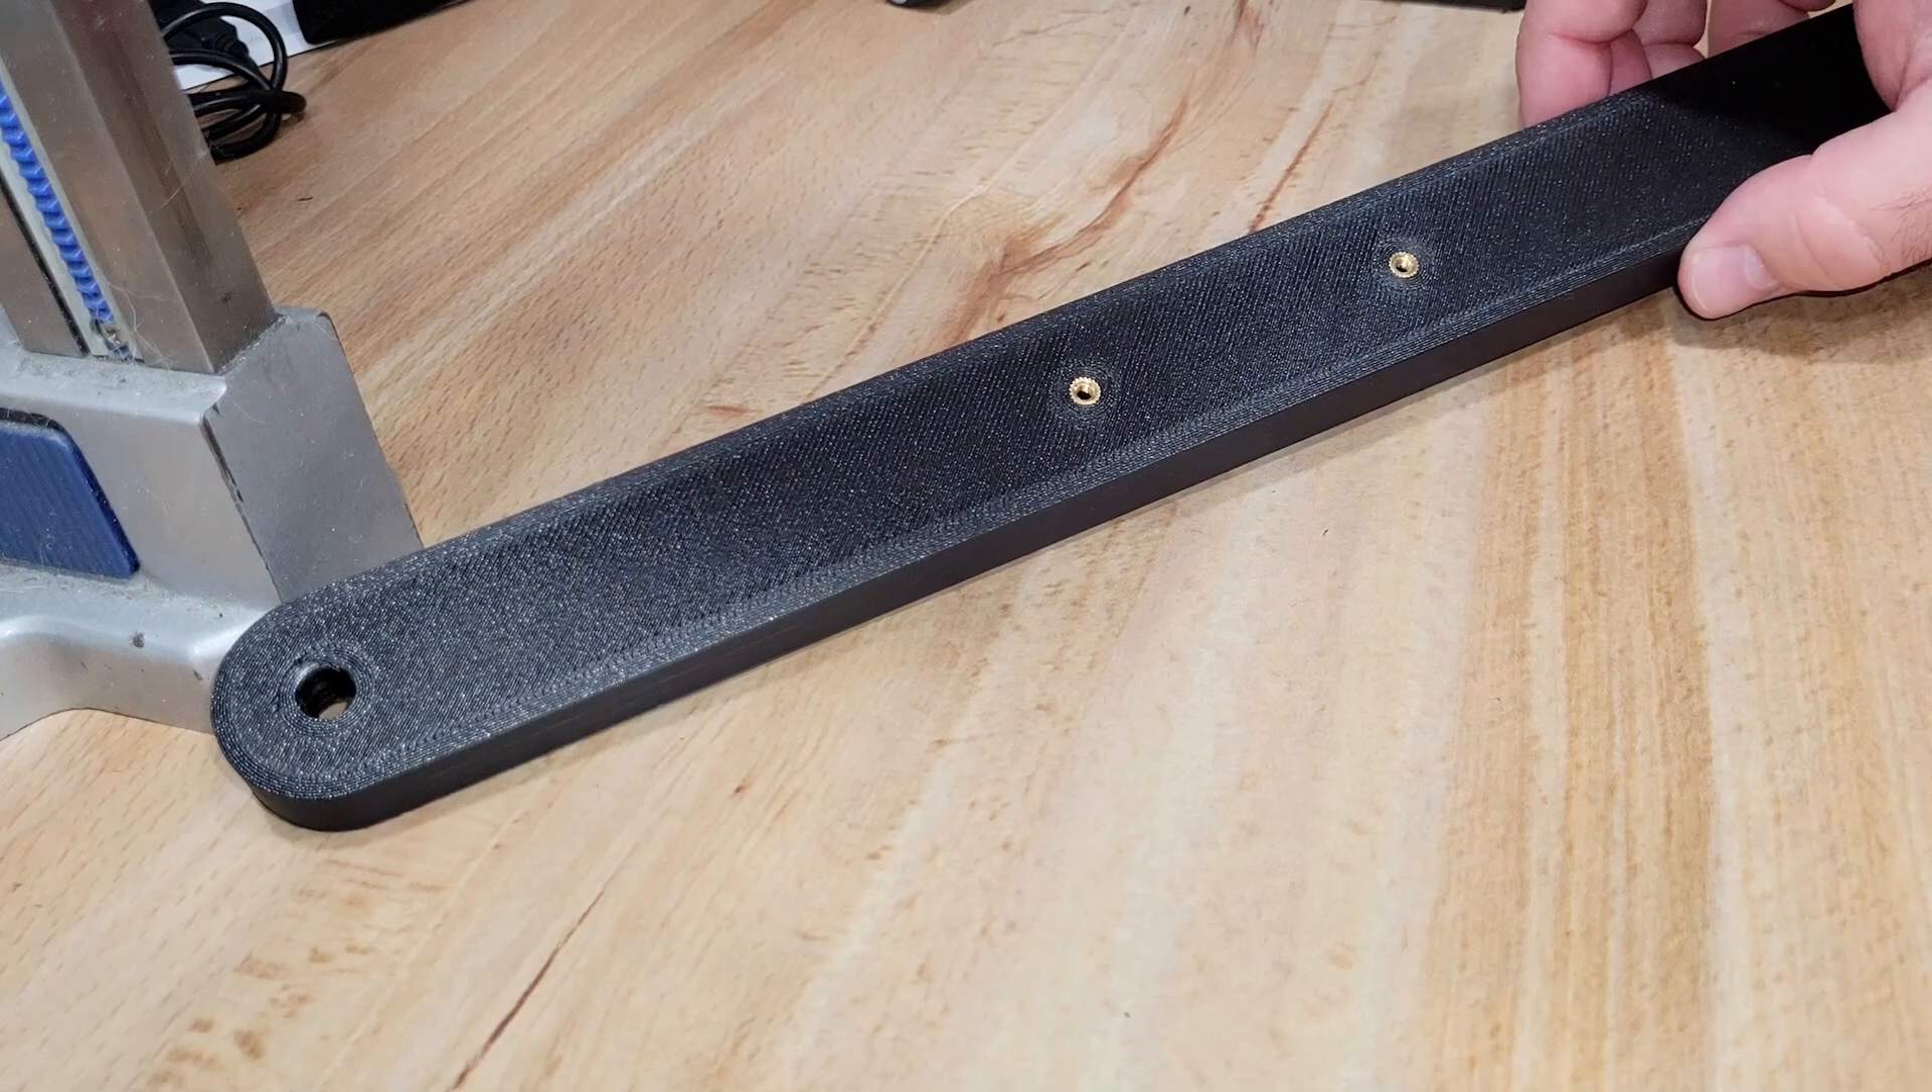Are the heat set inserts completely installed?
Yes.